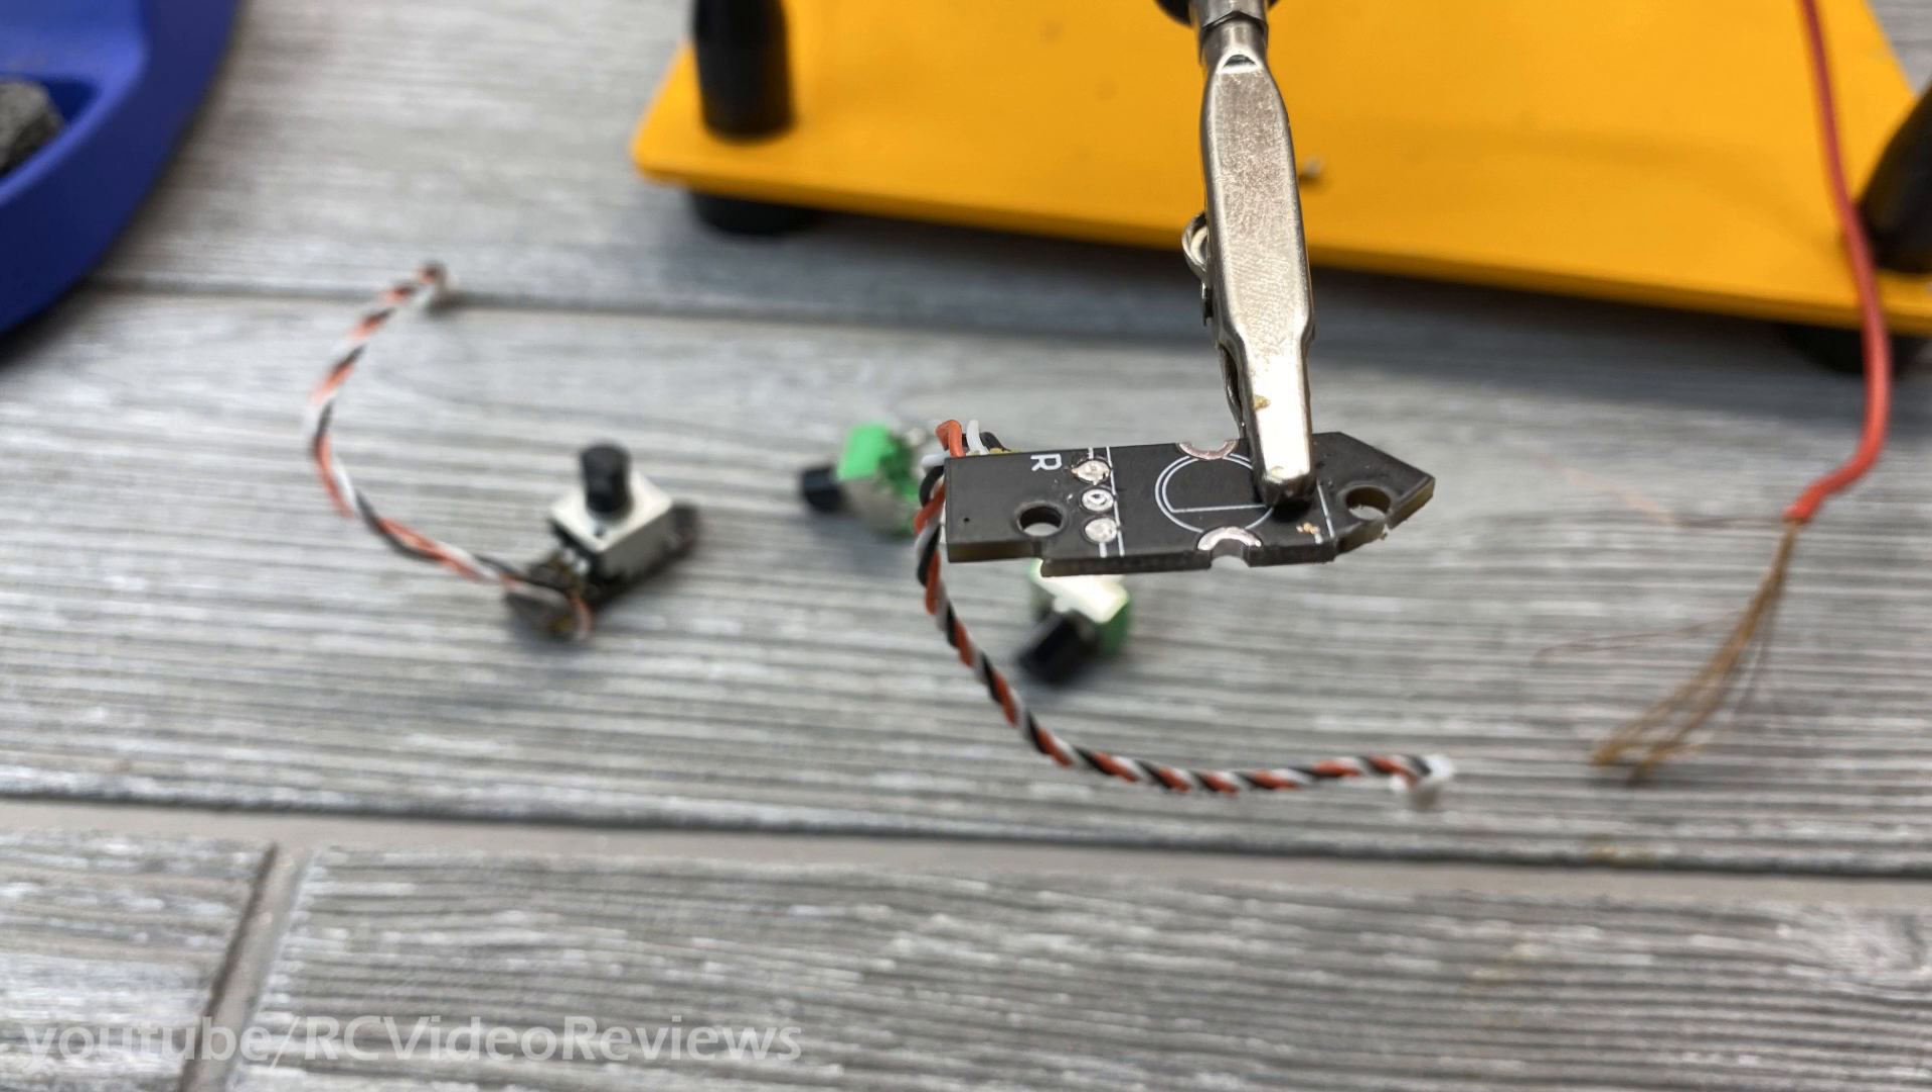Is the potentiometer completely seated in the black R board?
No.